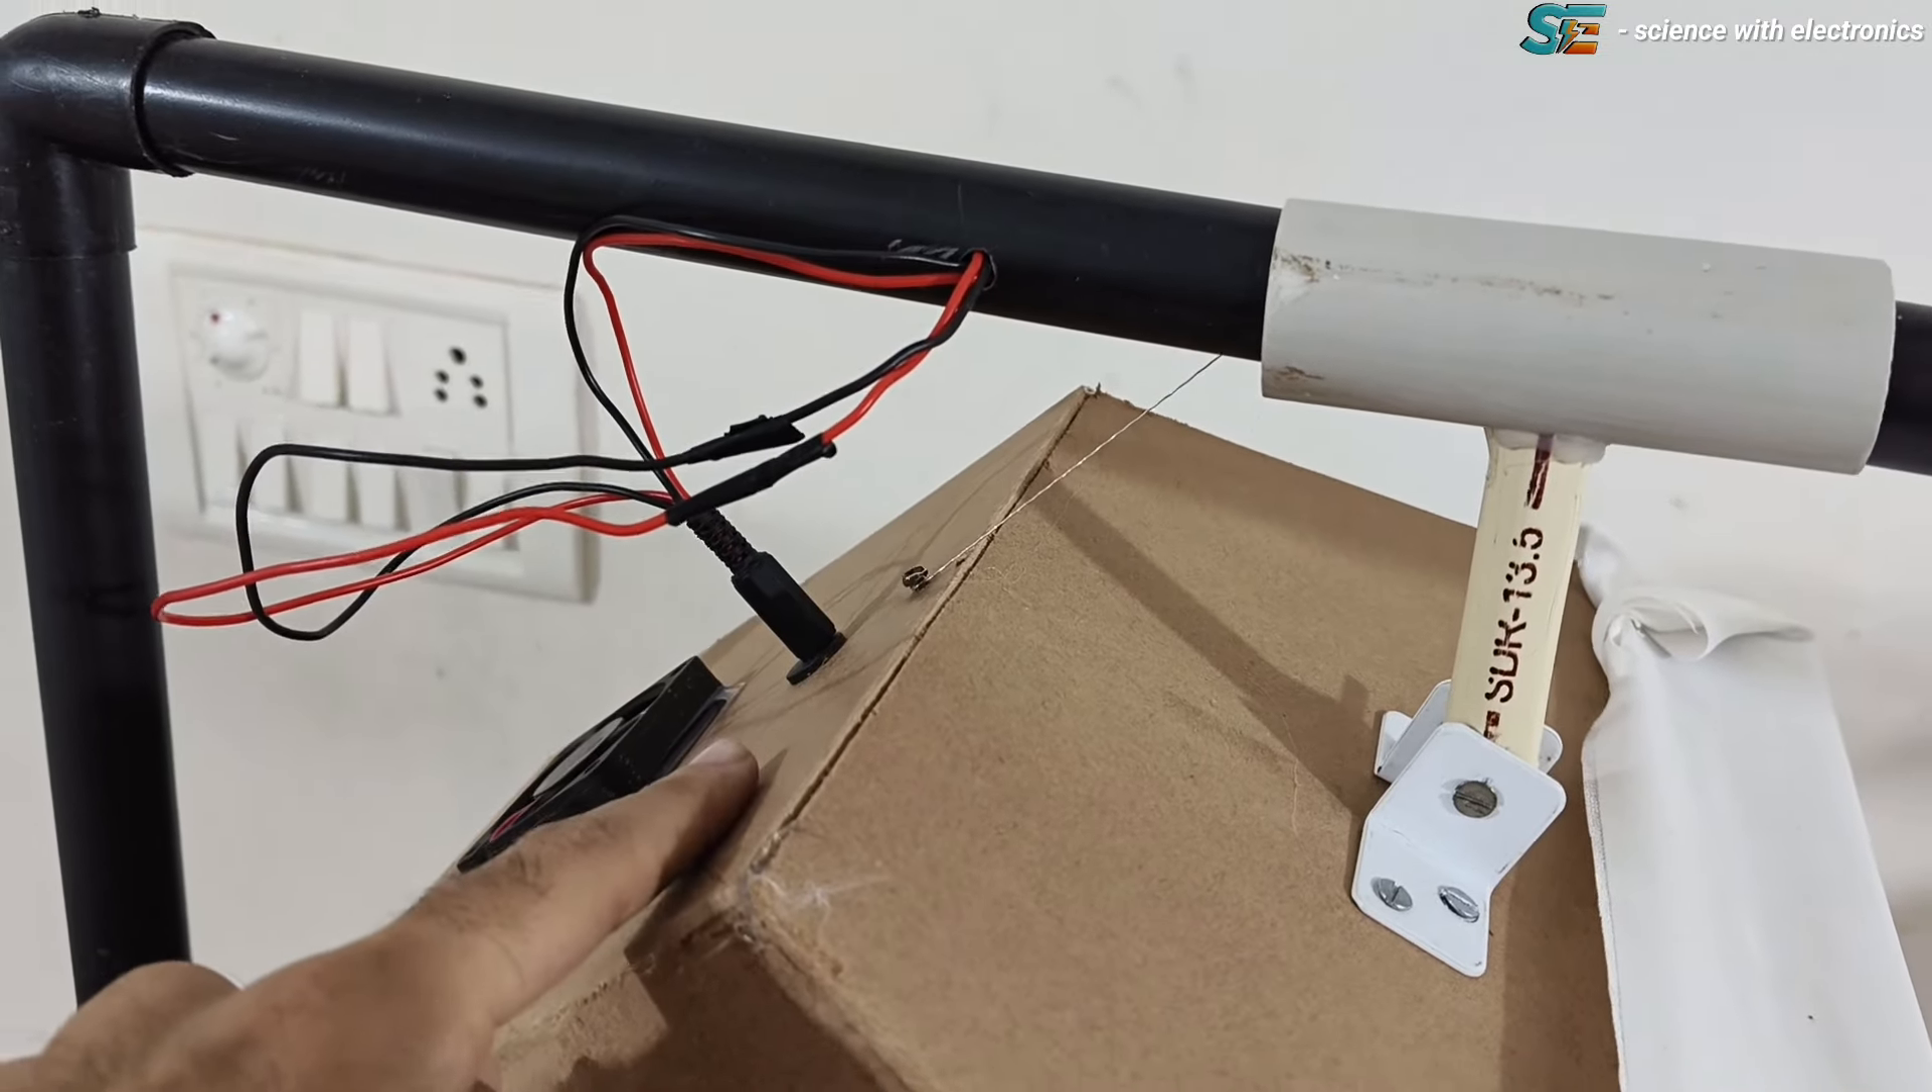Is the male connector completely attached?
Yes.